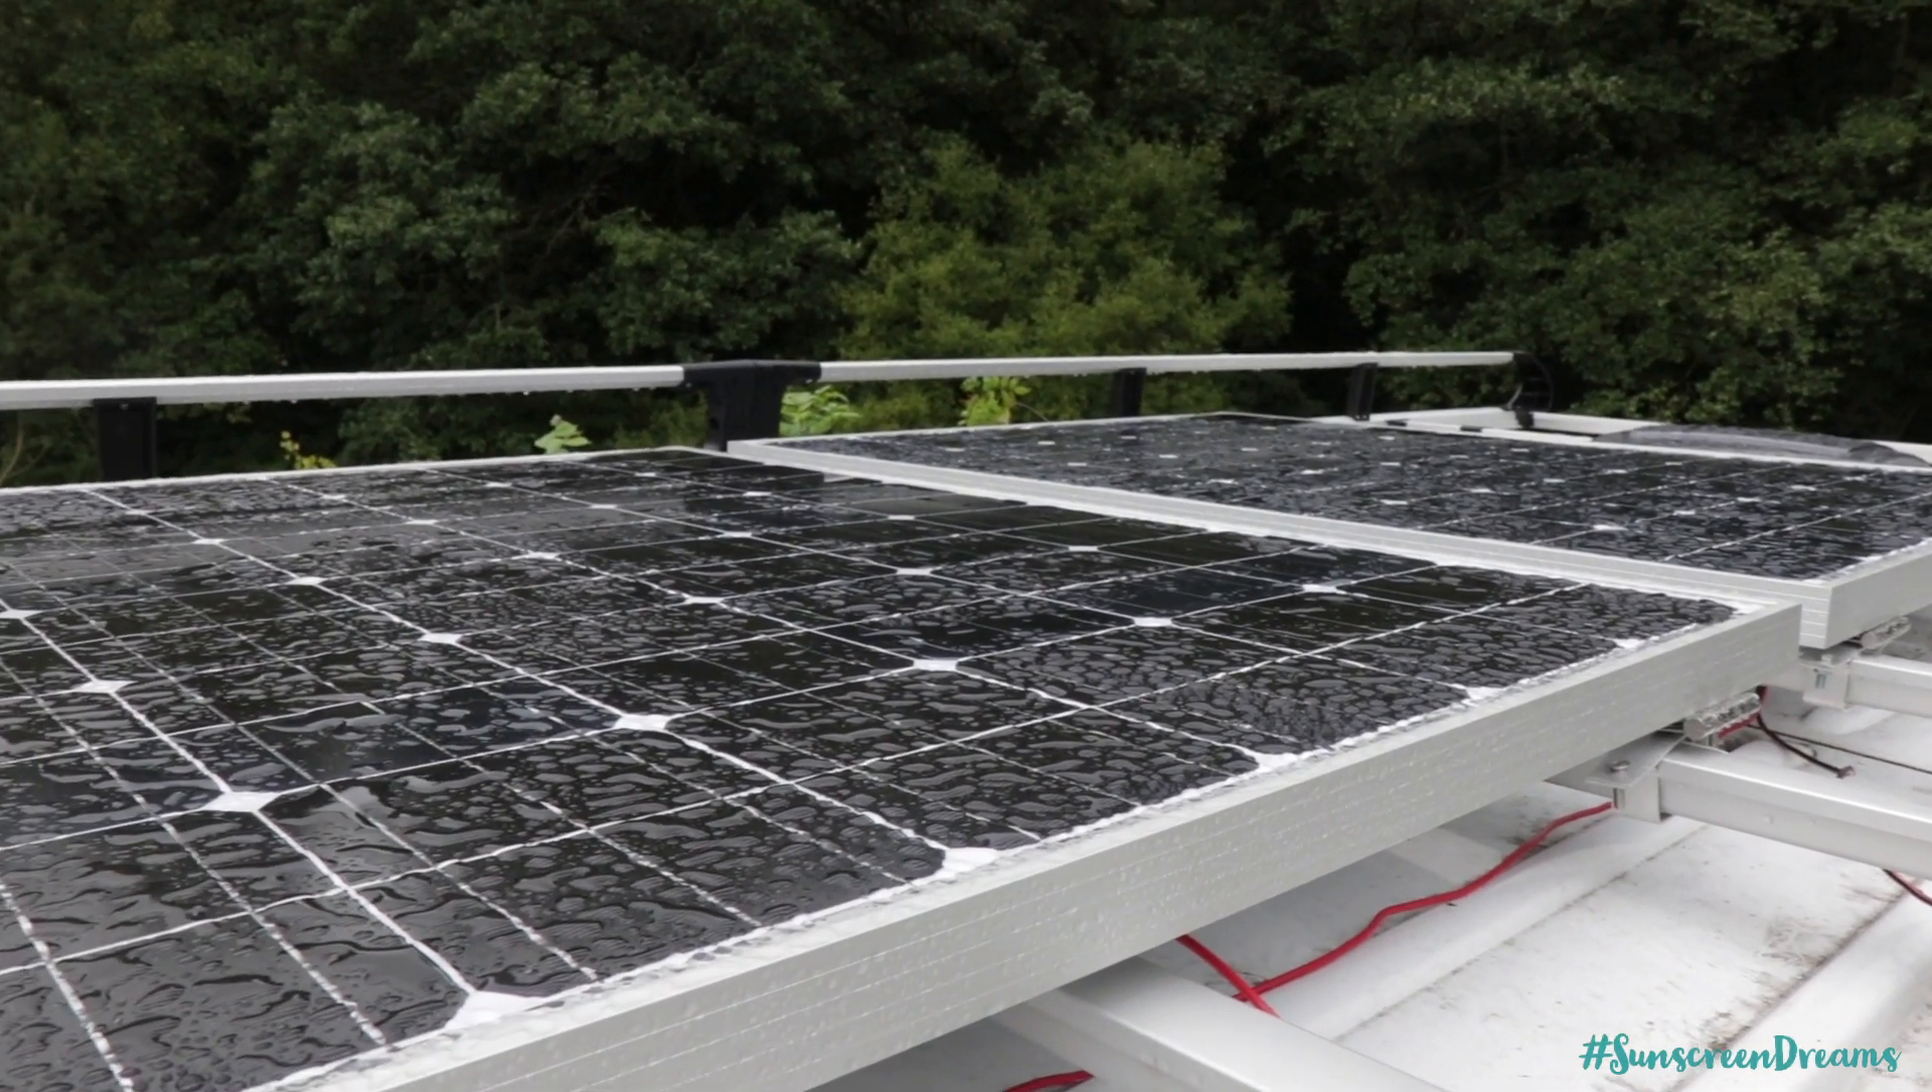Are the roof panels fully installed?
Yes.